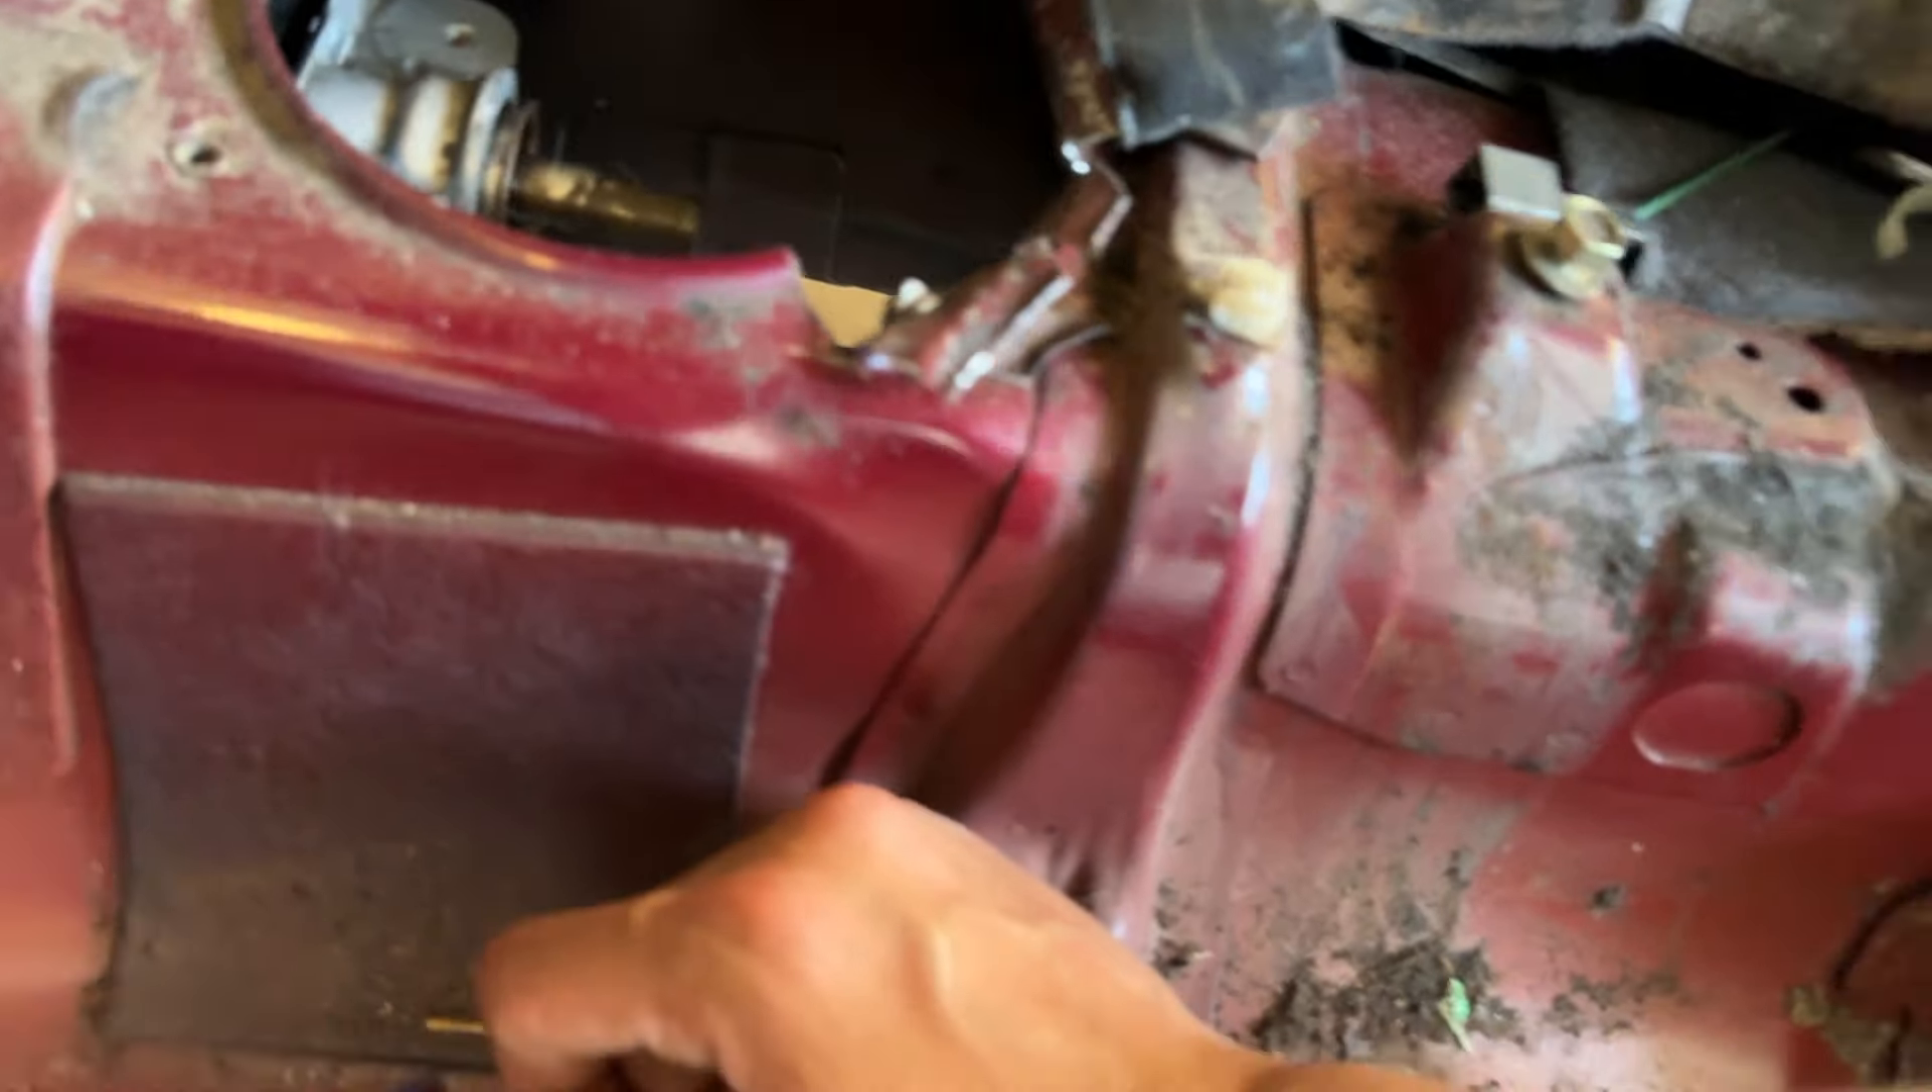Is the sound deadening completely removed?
No.